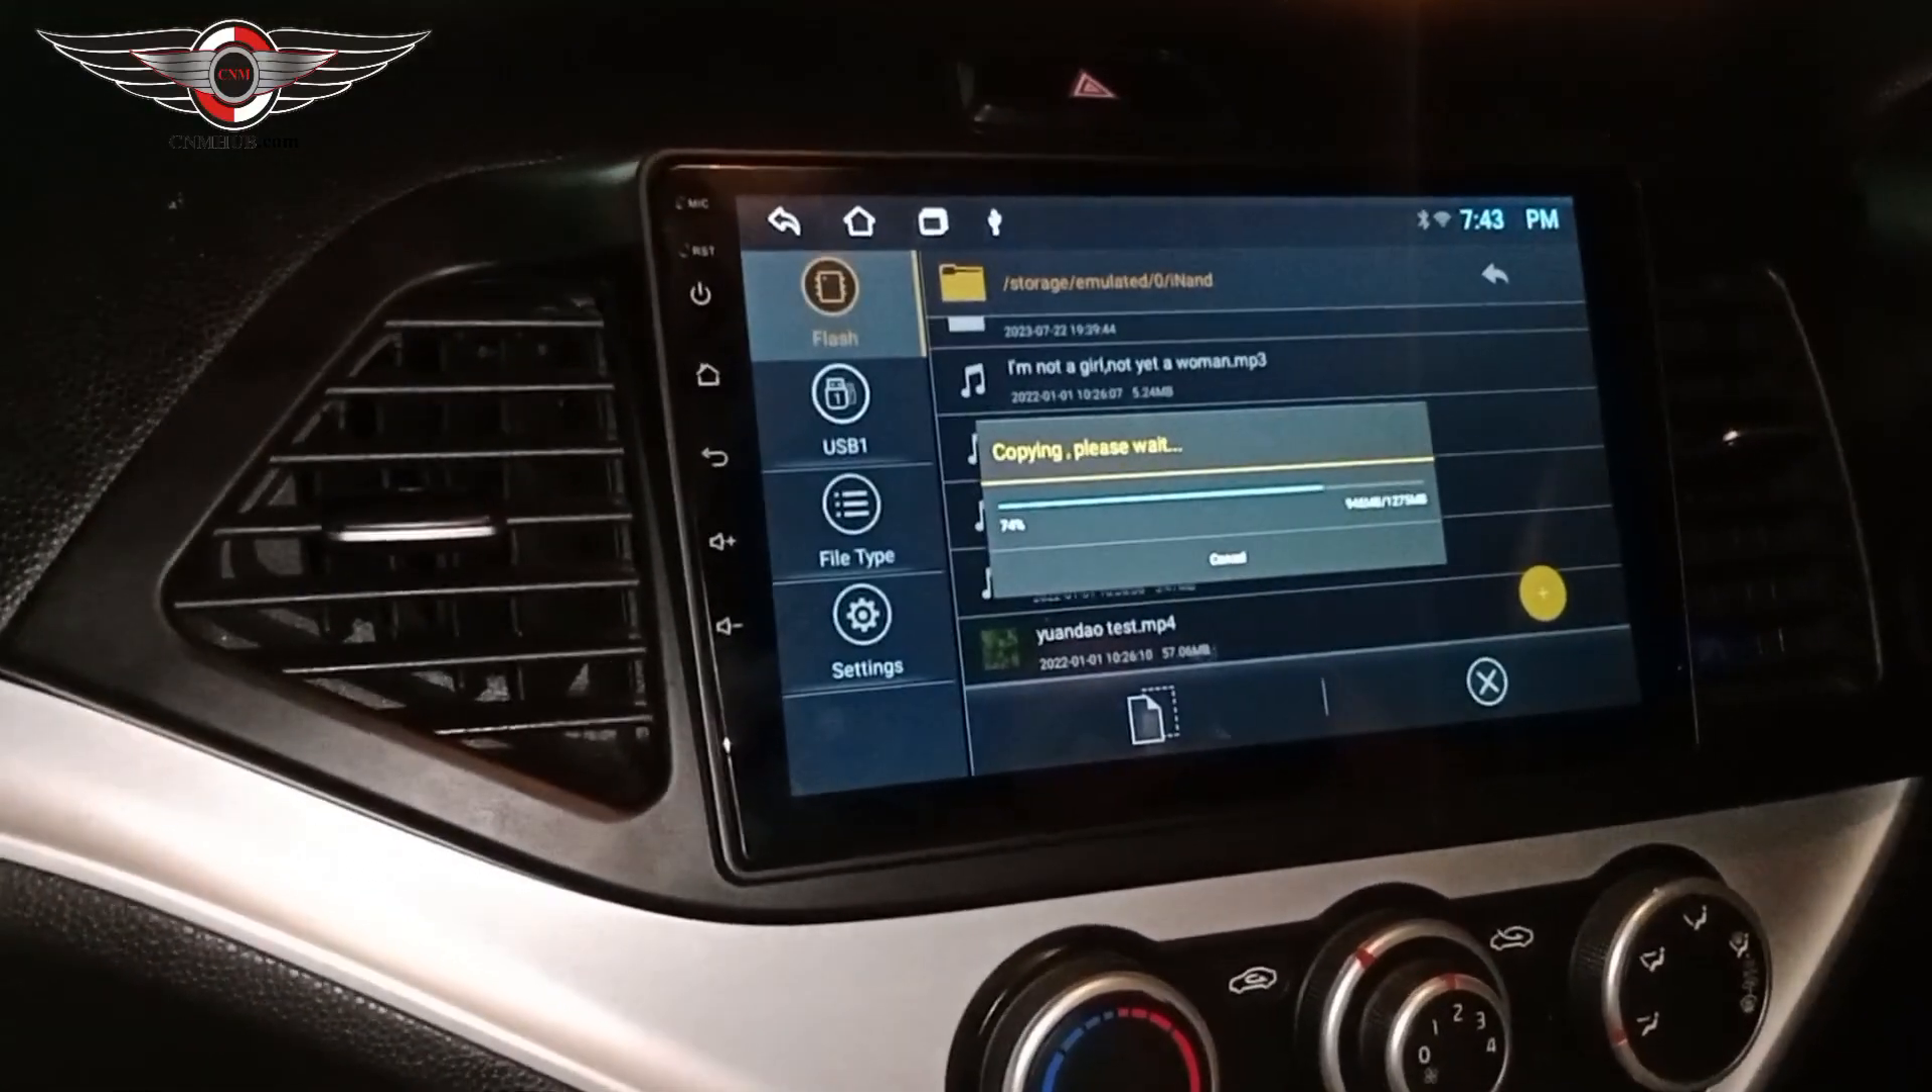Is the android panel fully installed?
Yes.